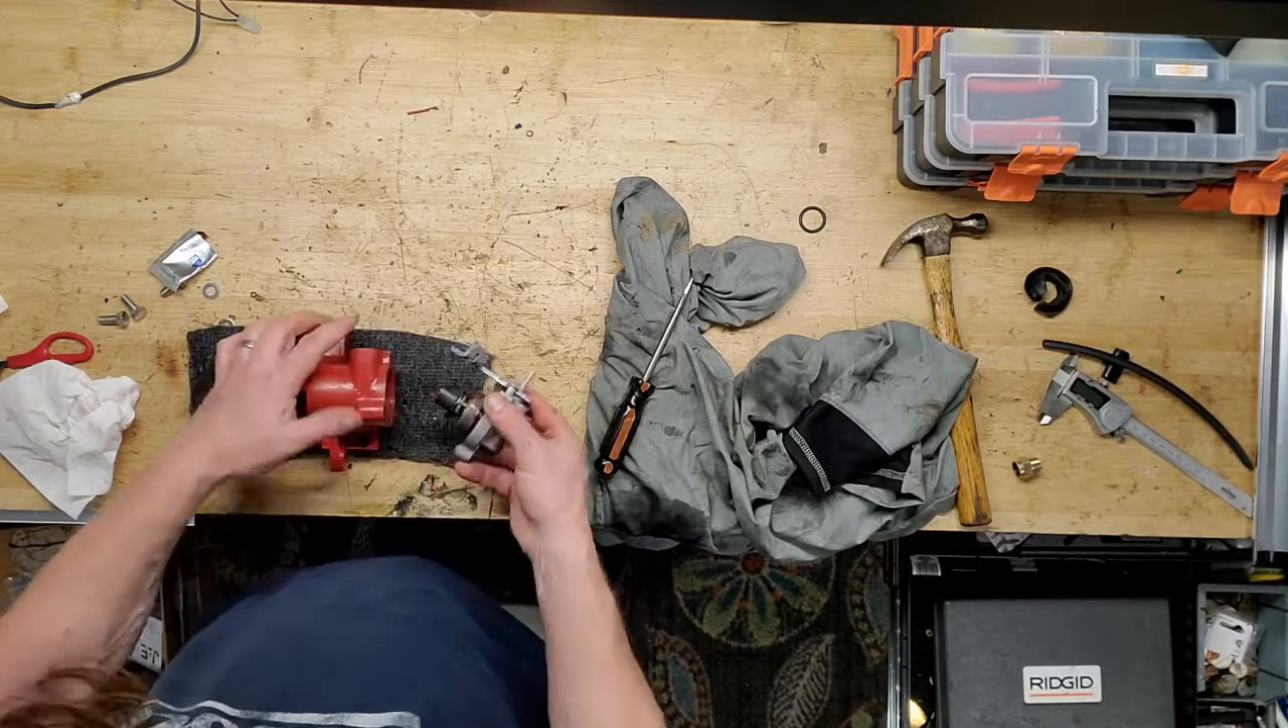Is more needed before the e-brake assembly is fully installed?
Yes.